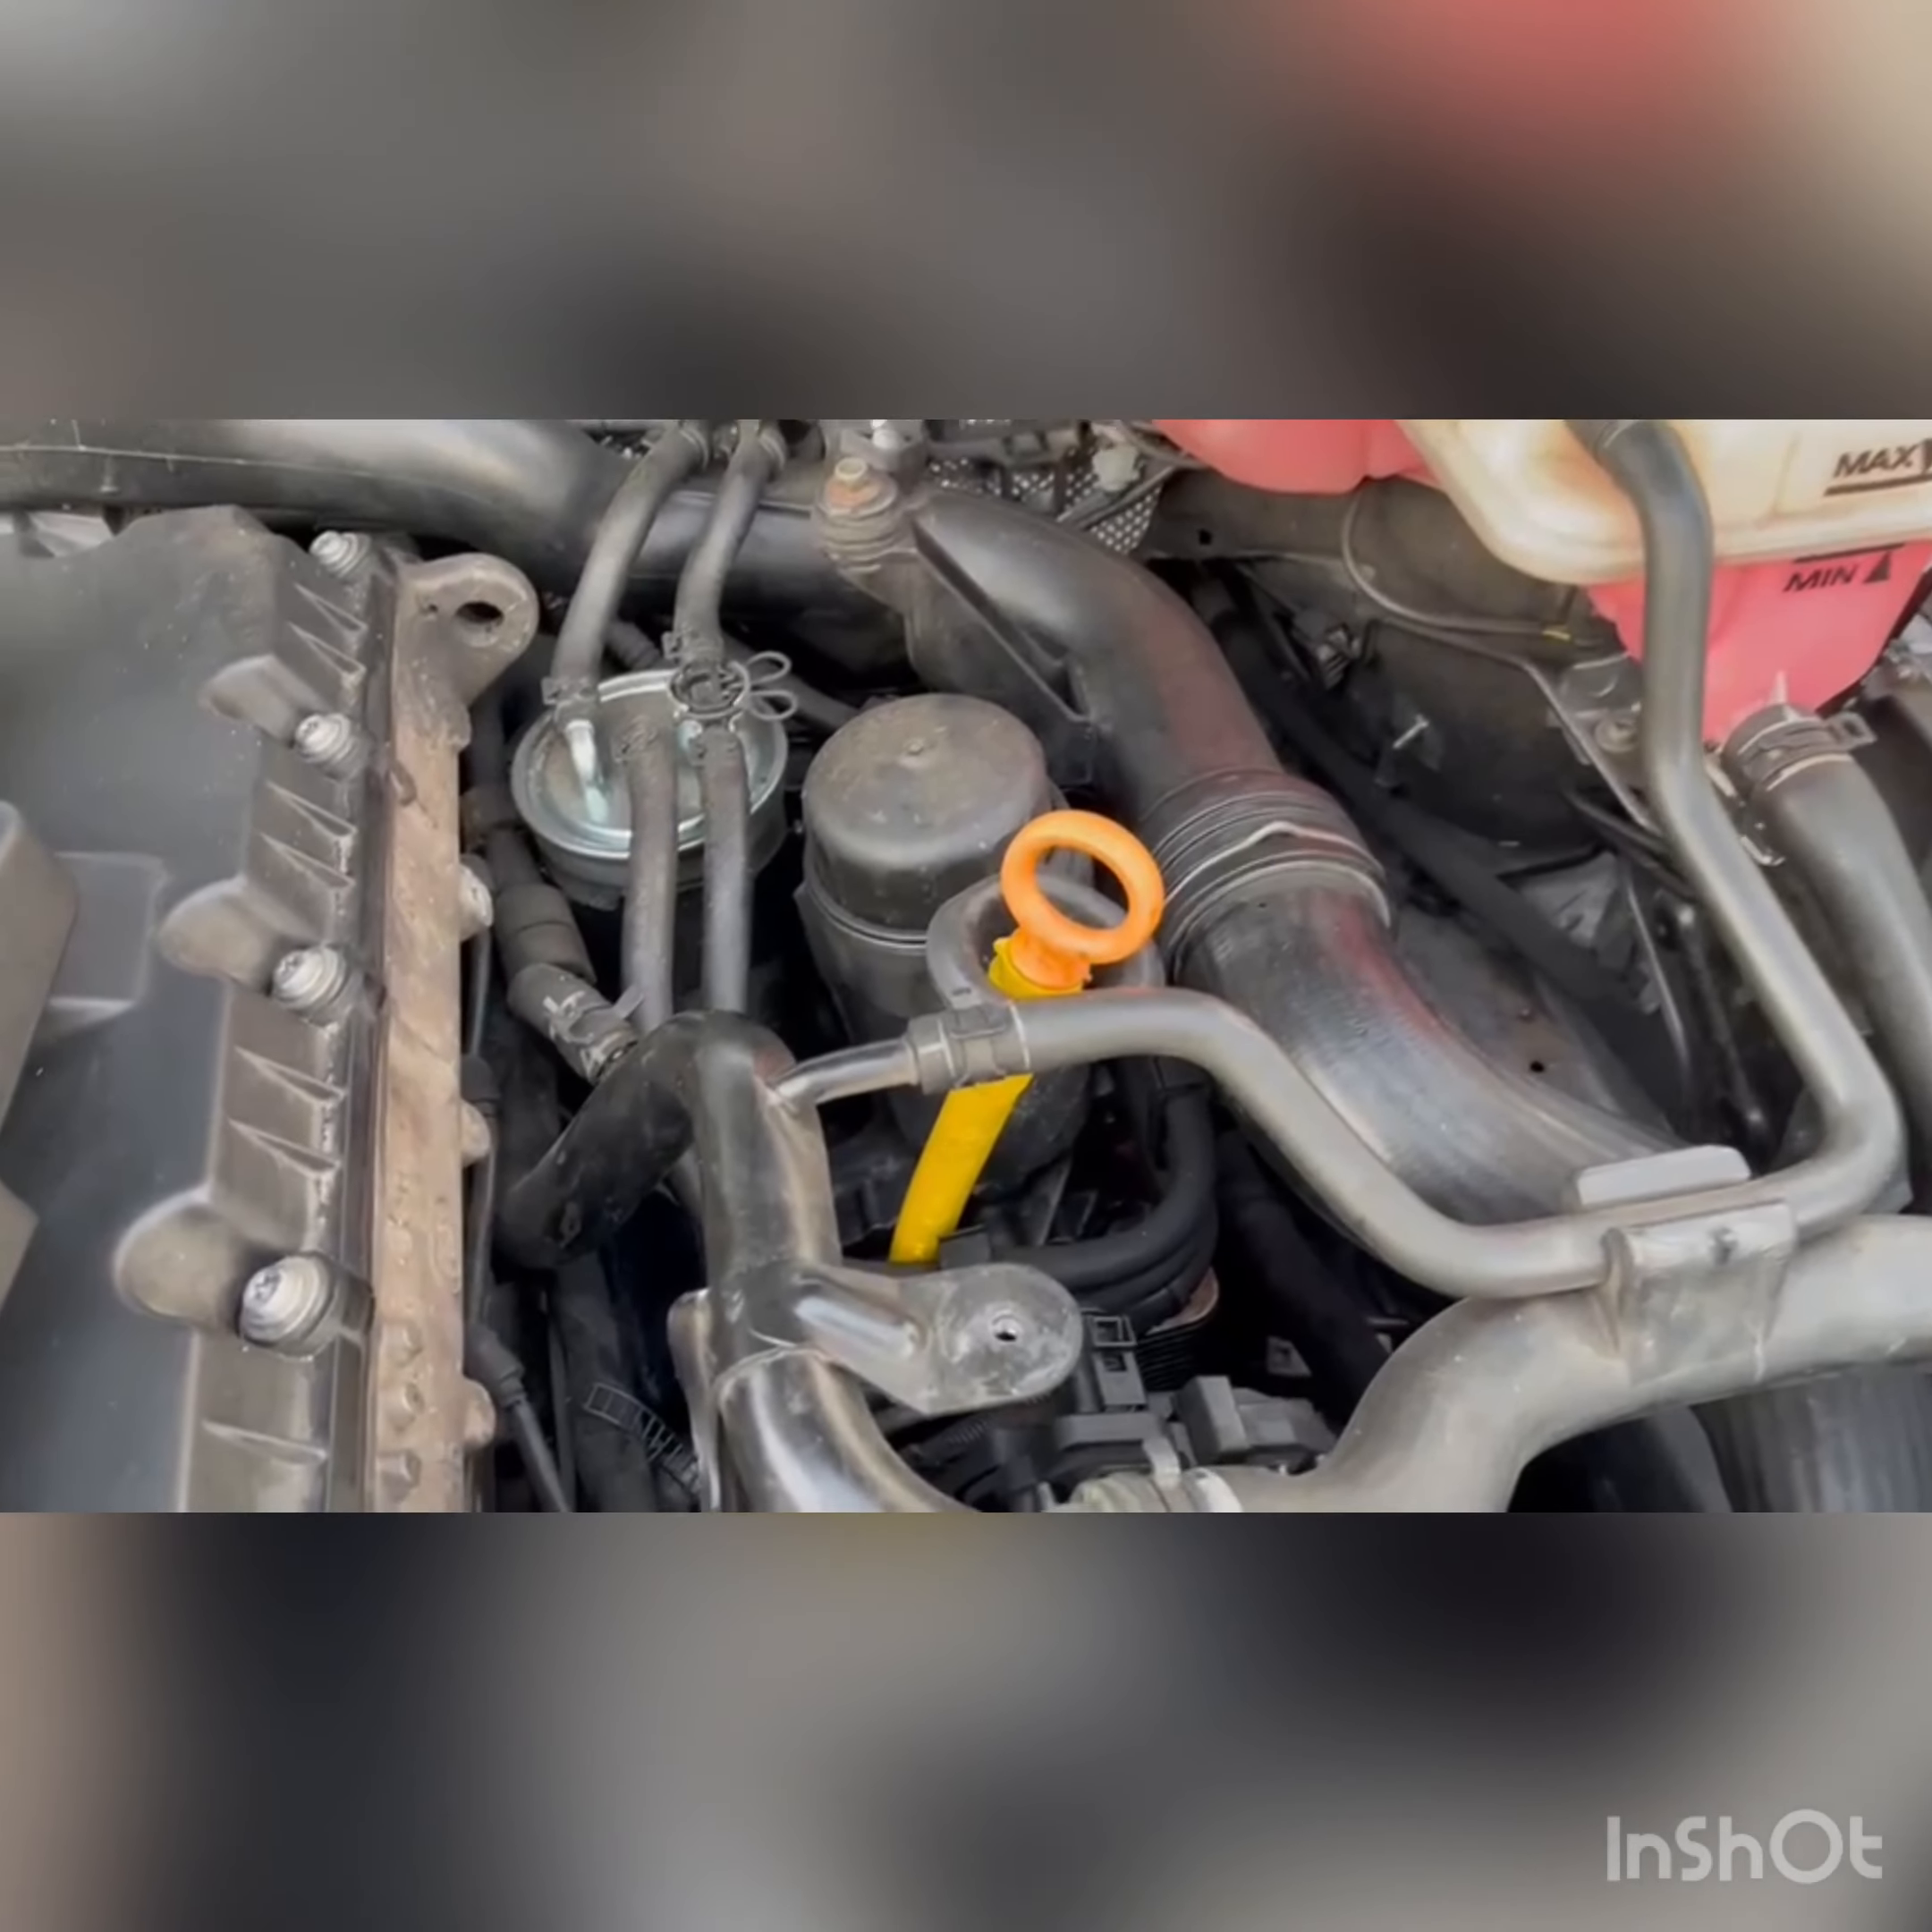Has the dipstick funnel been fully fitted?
Yes.